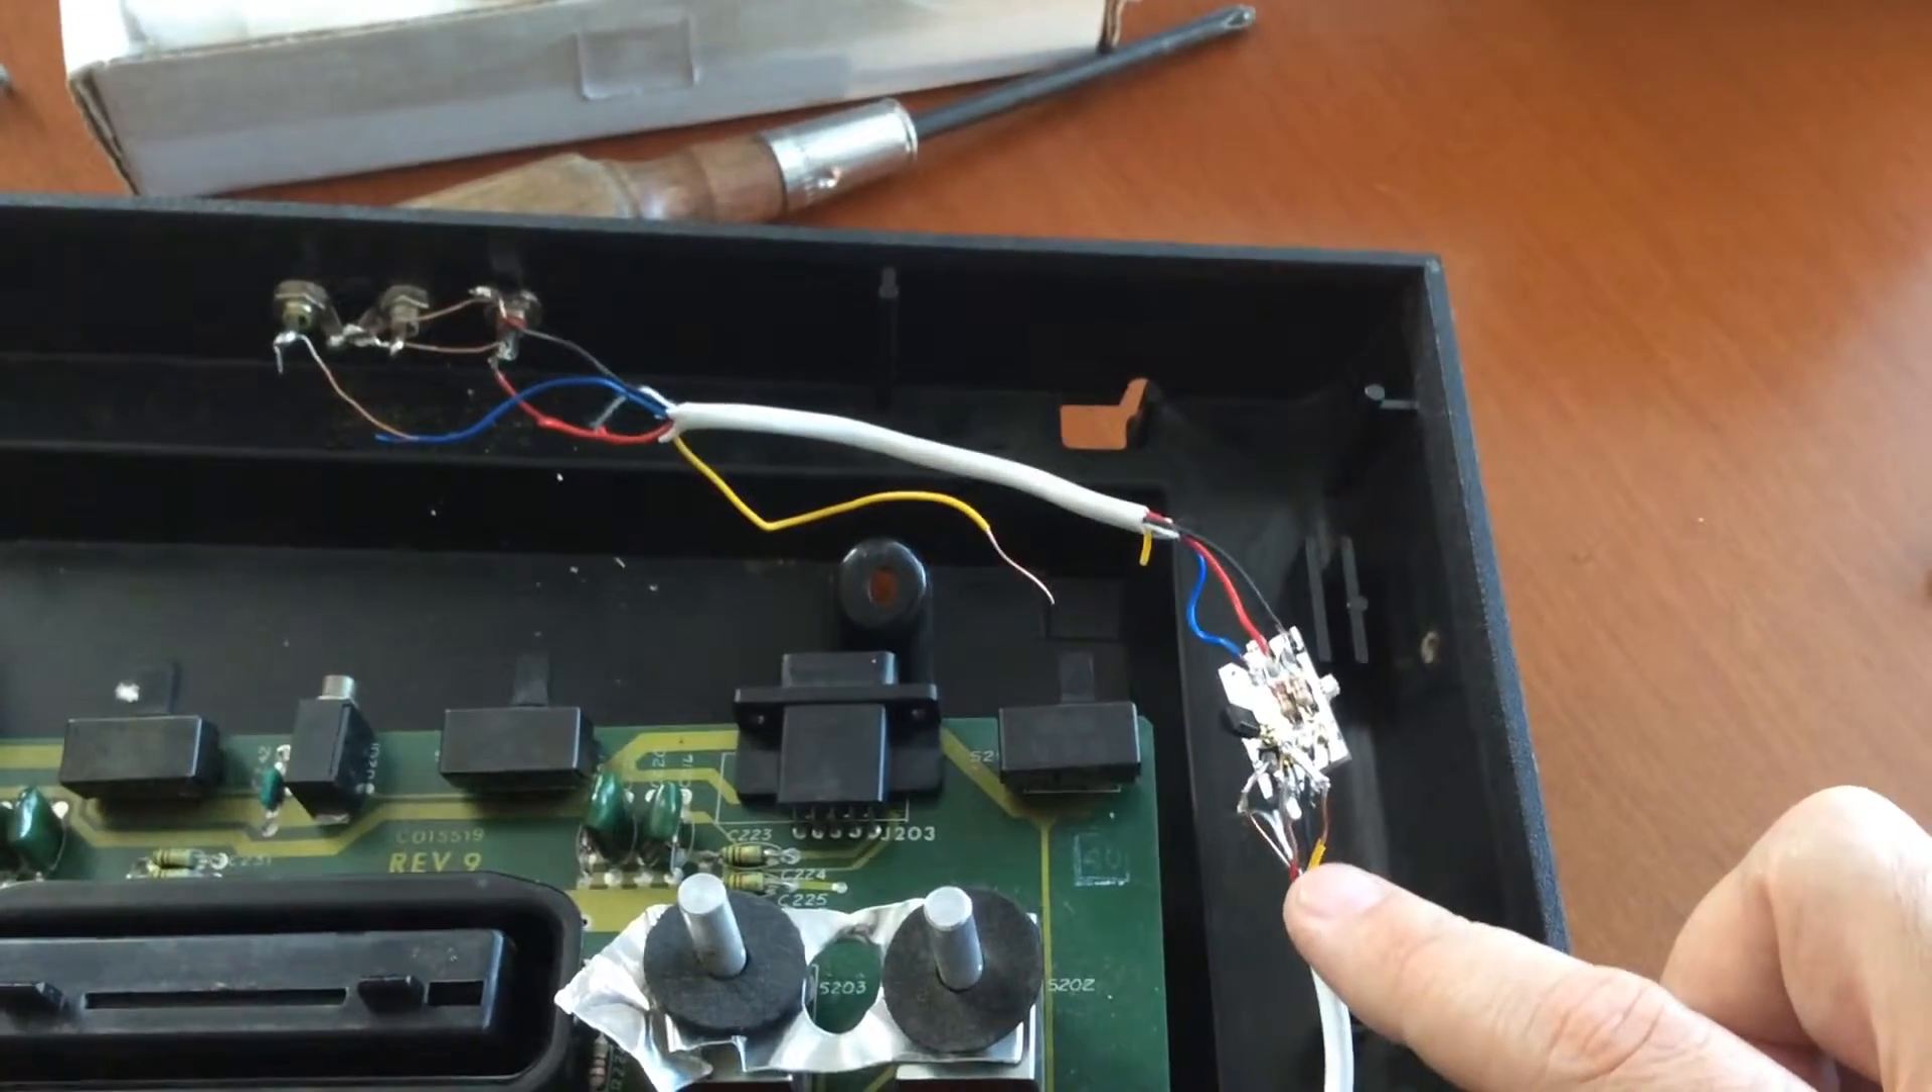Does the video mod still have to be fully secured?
Yes.